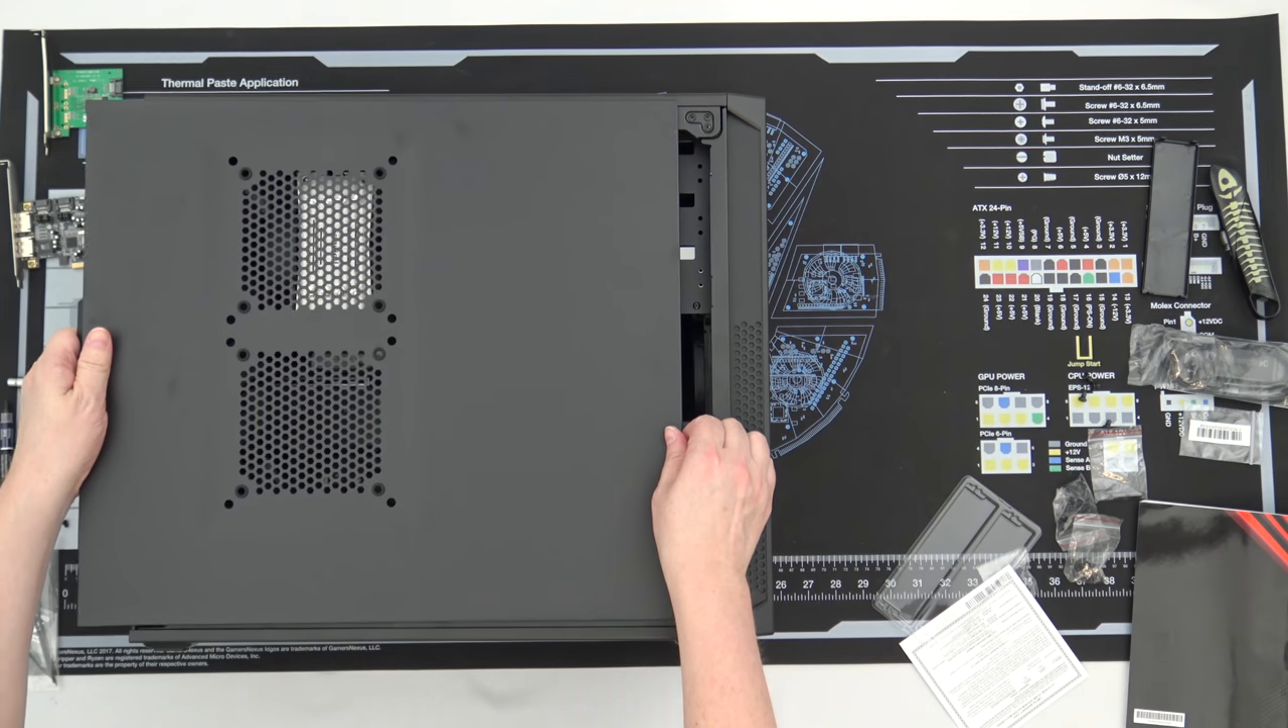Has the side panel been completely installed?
No.